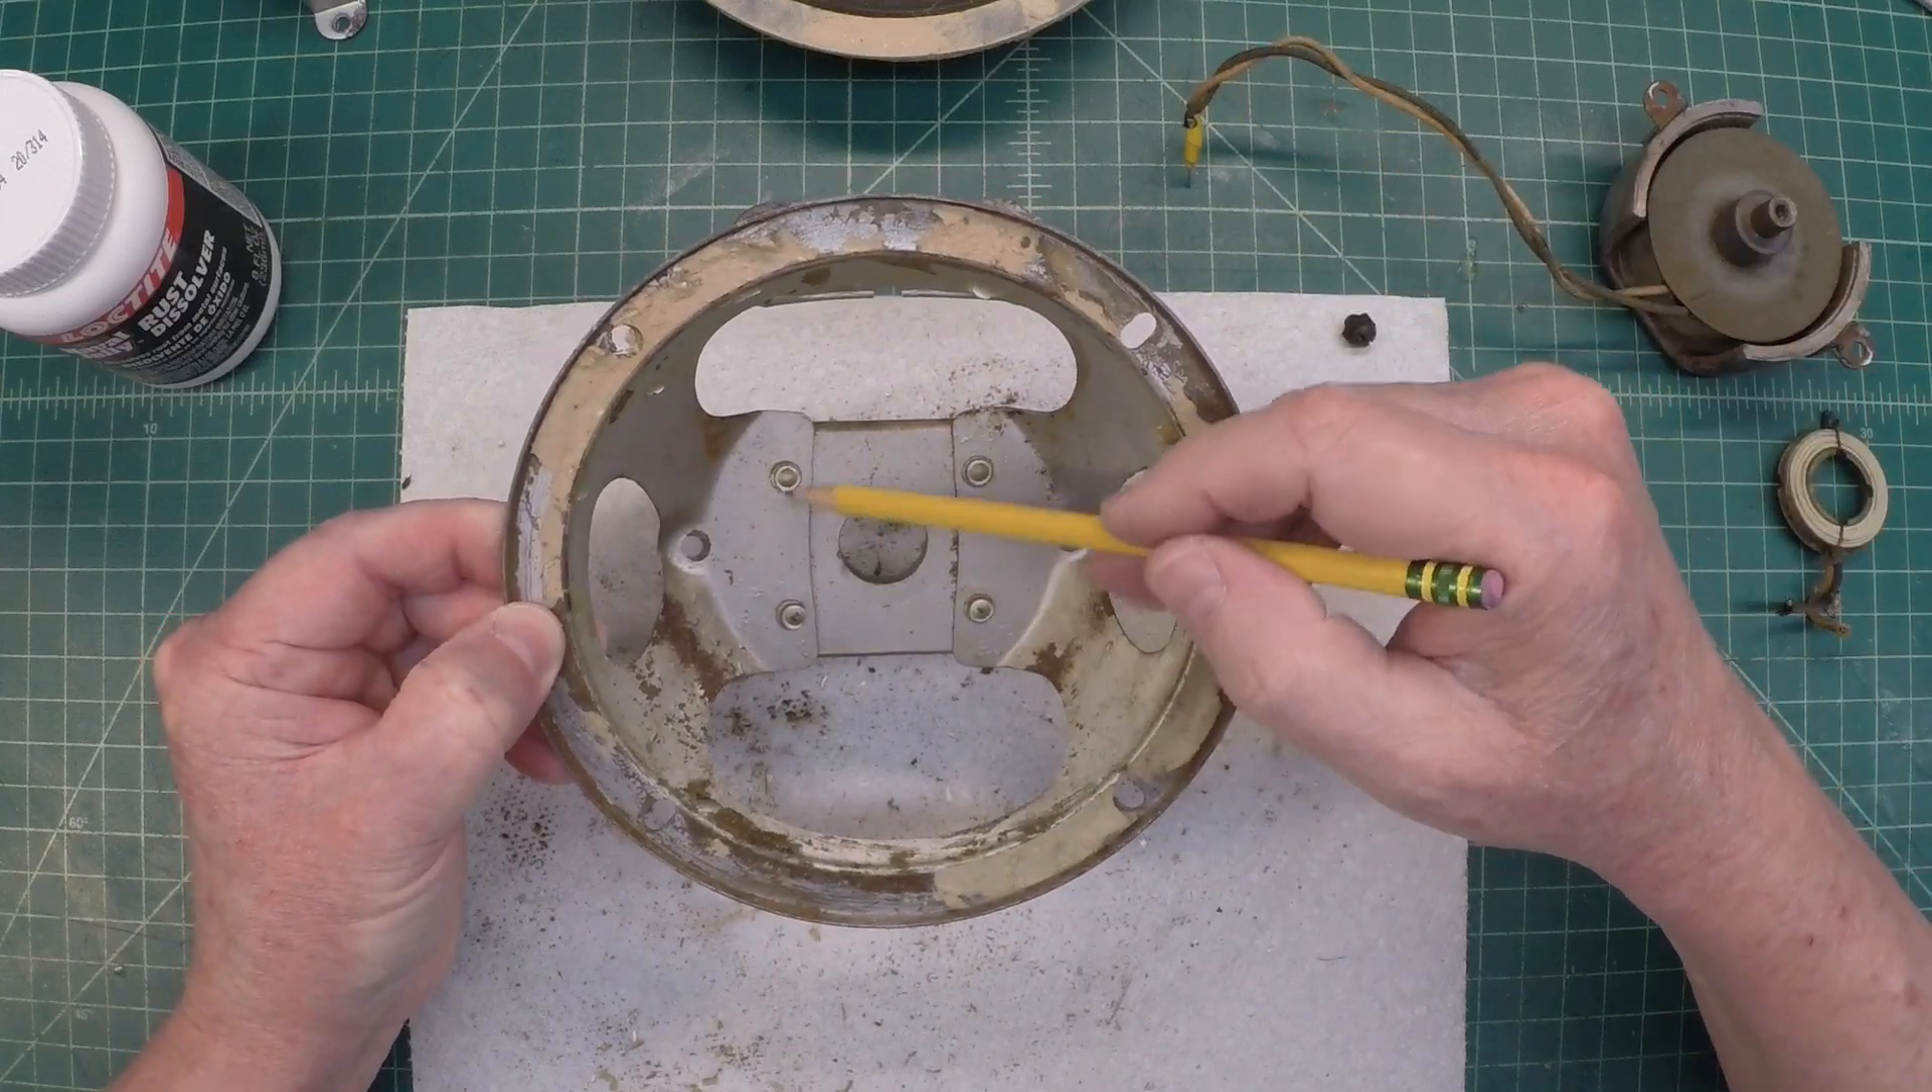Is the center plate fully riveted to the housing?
Yes.